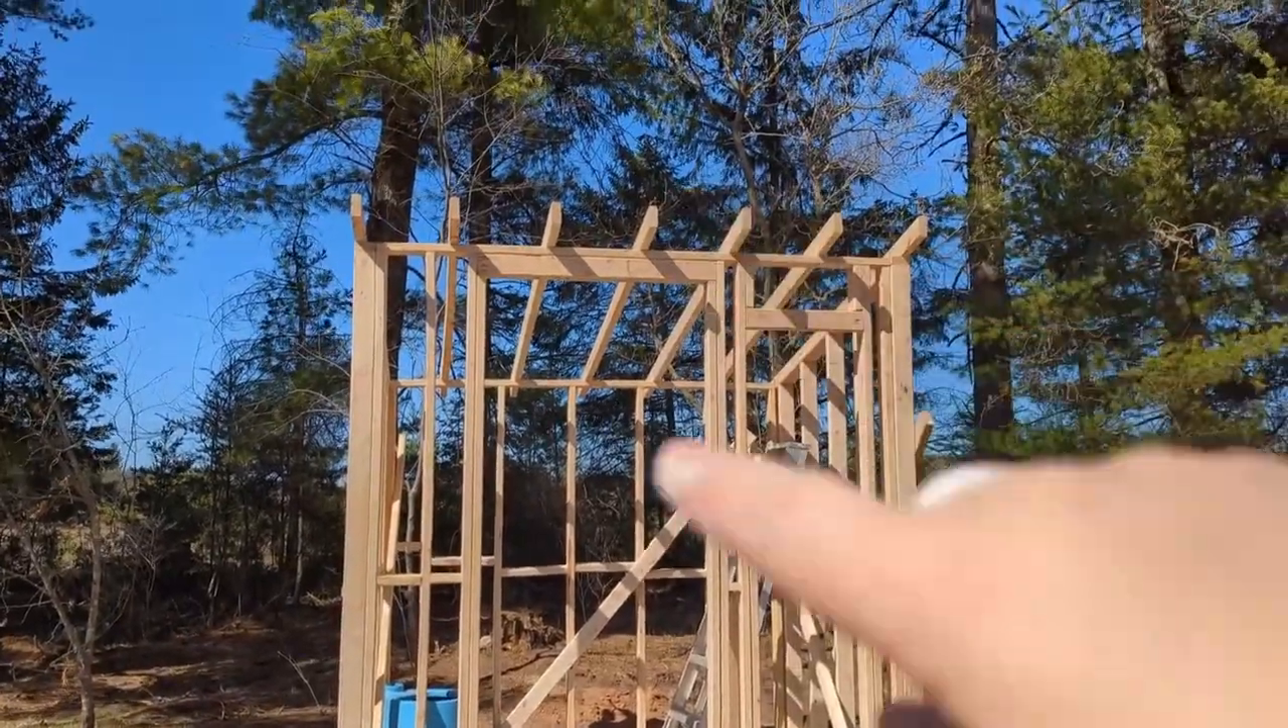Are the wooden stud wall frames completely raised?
Yes.